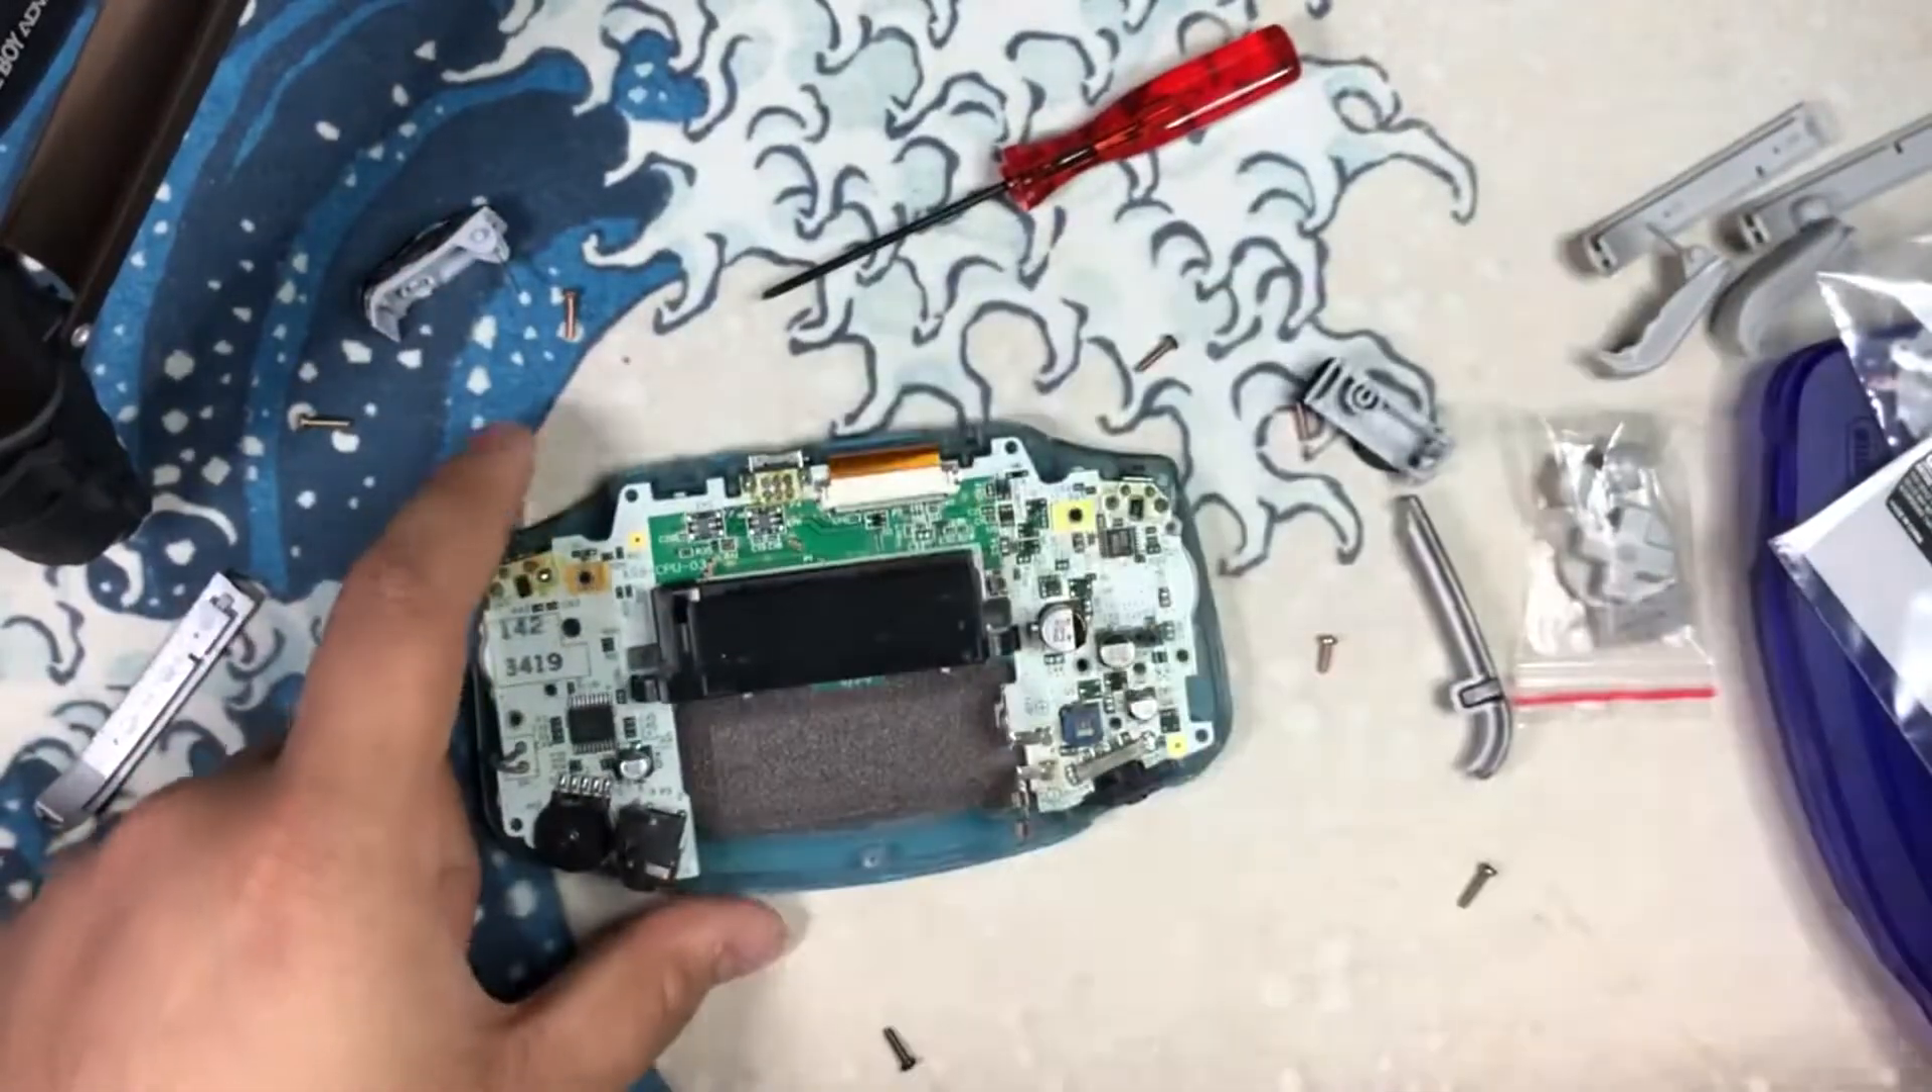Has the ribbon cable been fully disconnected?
No.